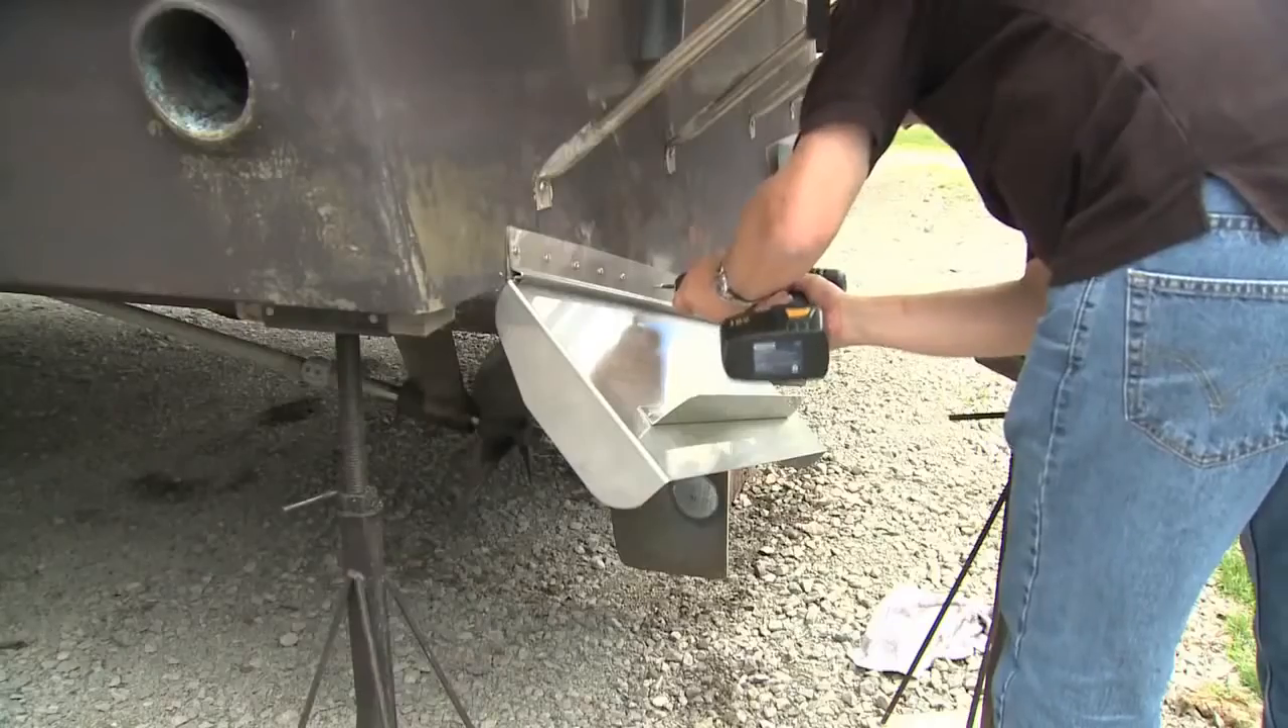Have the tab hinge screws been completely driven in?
No.